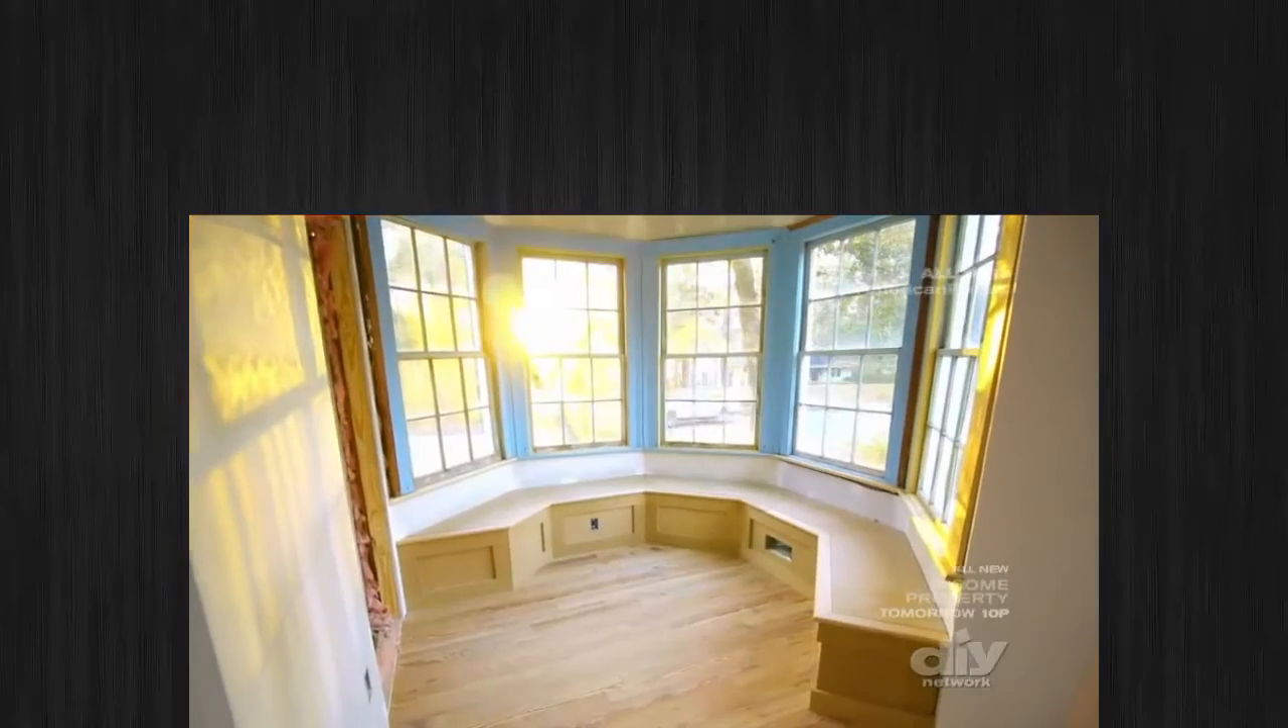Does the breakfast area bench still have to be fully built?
No.